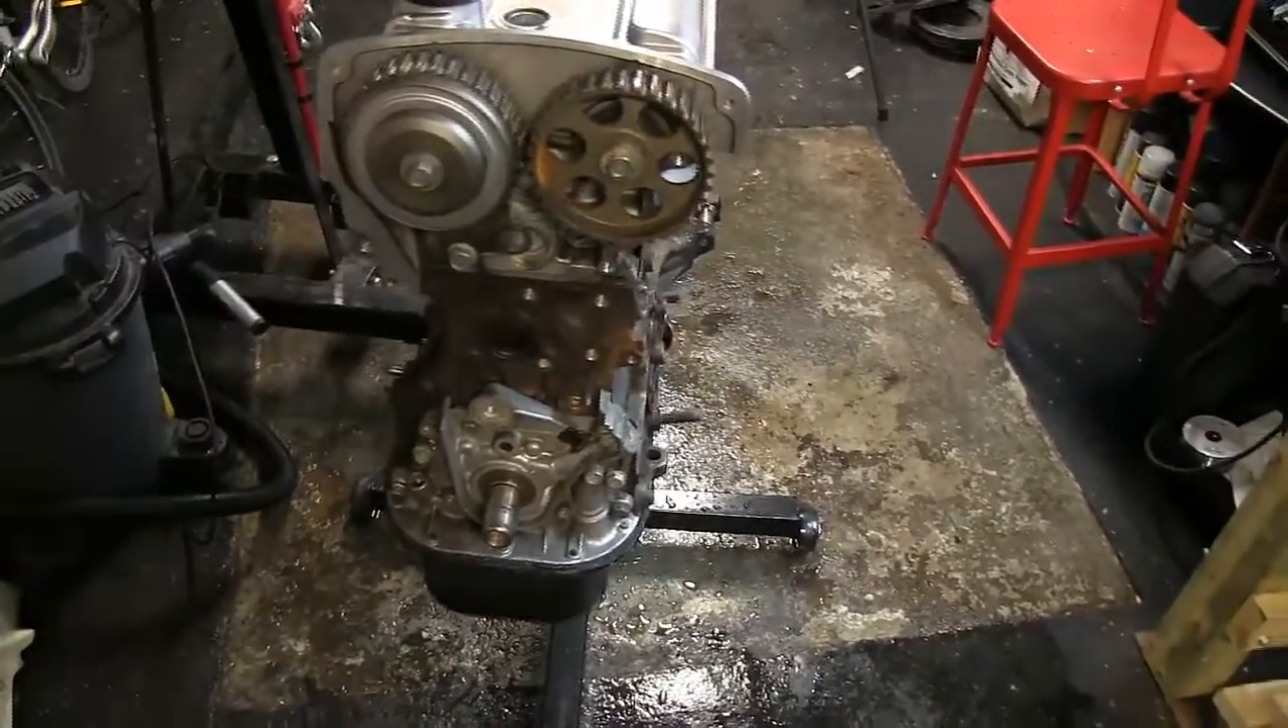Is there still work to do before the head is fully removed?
Yes.